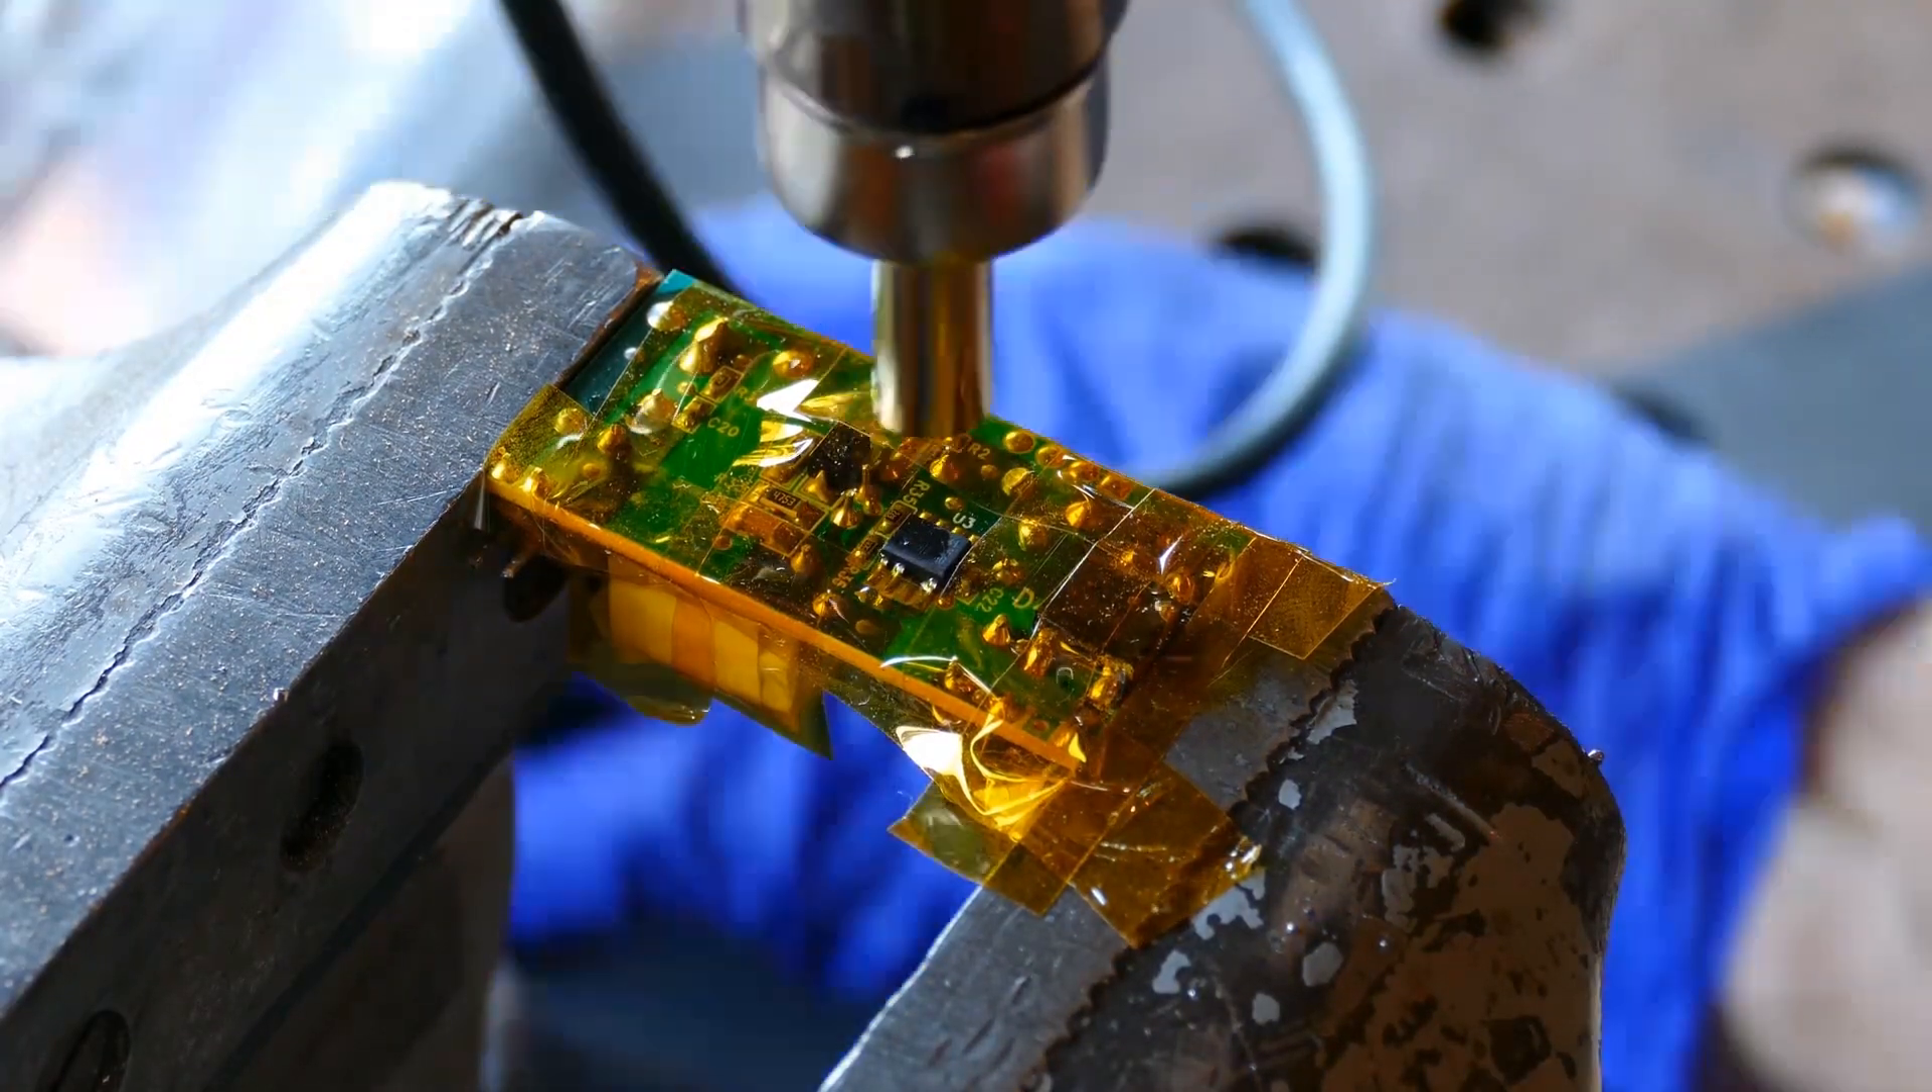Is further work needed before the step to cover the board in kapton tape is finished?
No.